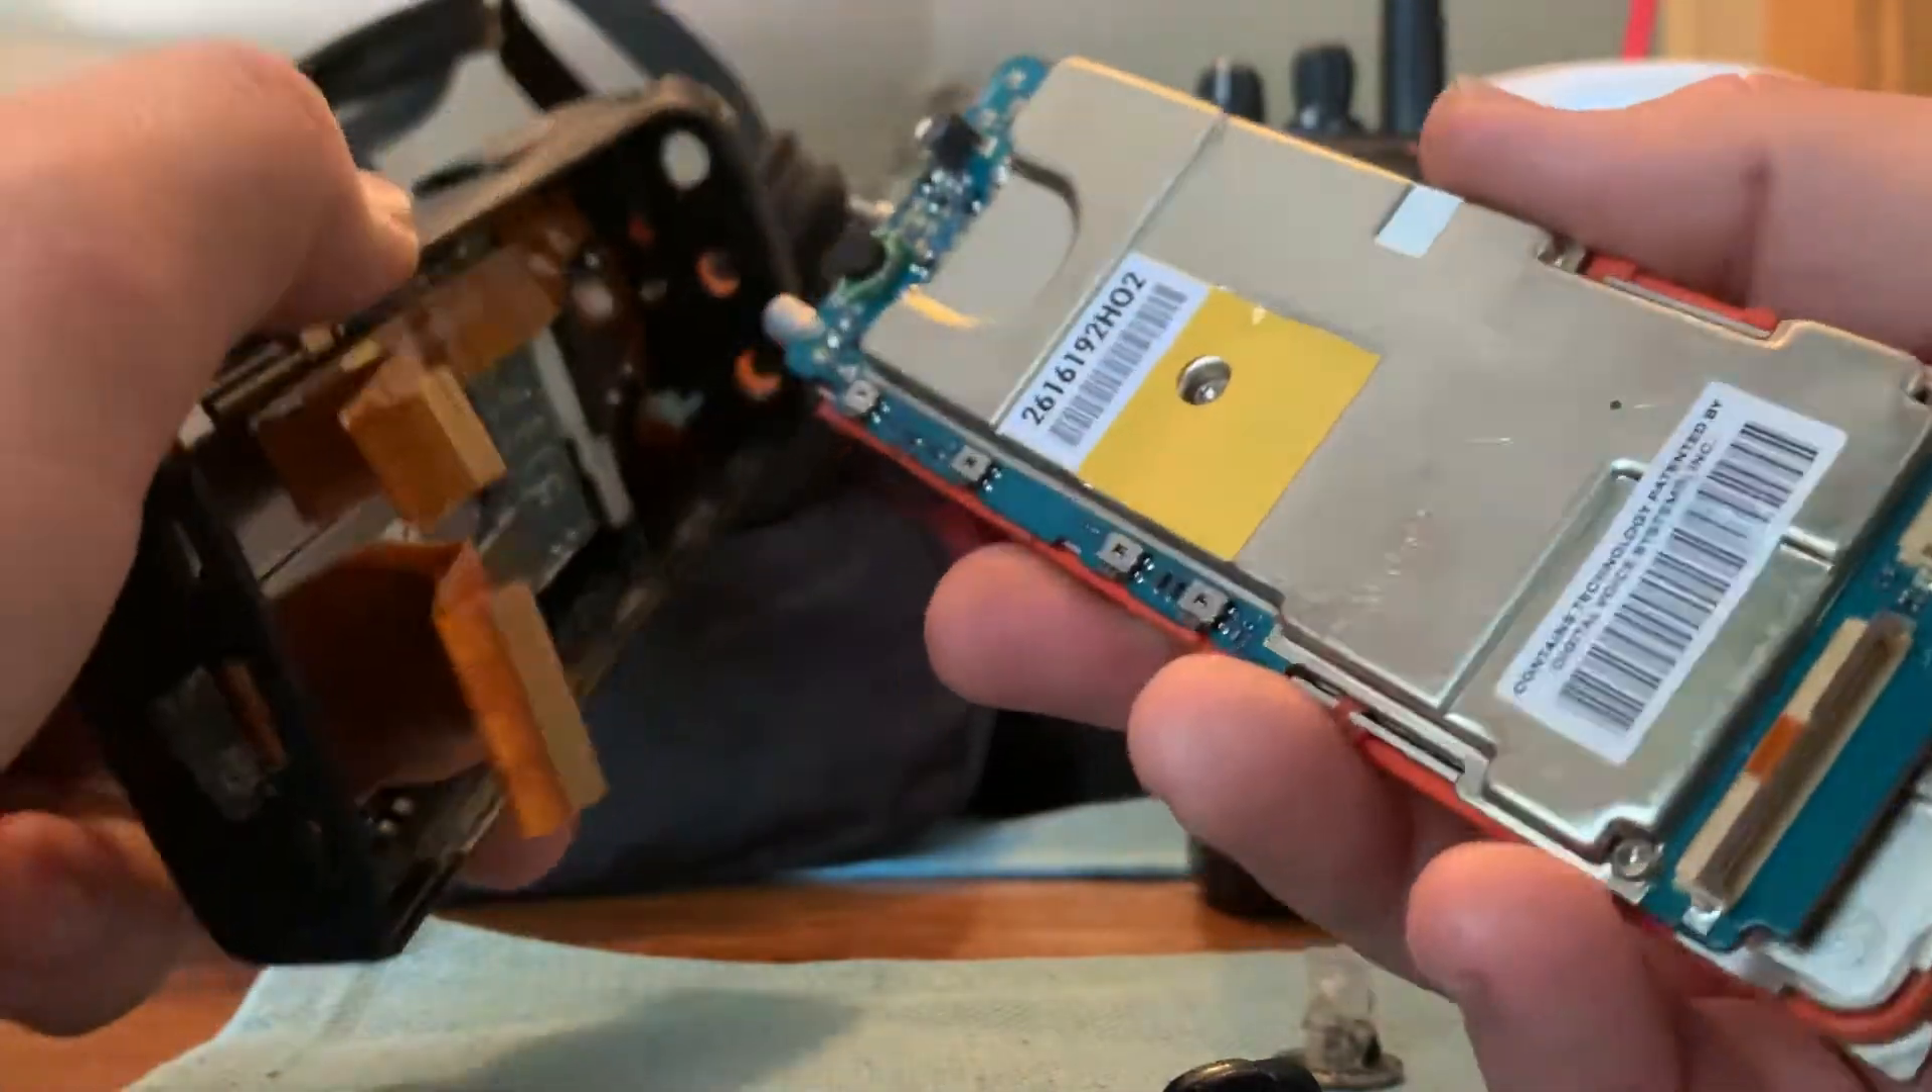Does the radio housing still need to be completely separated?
No.